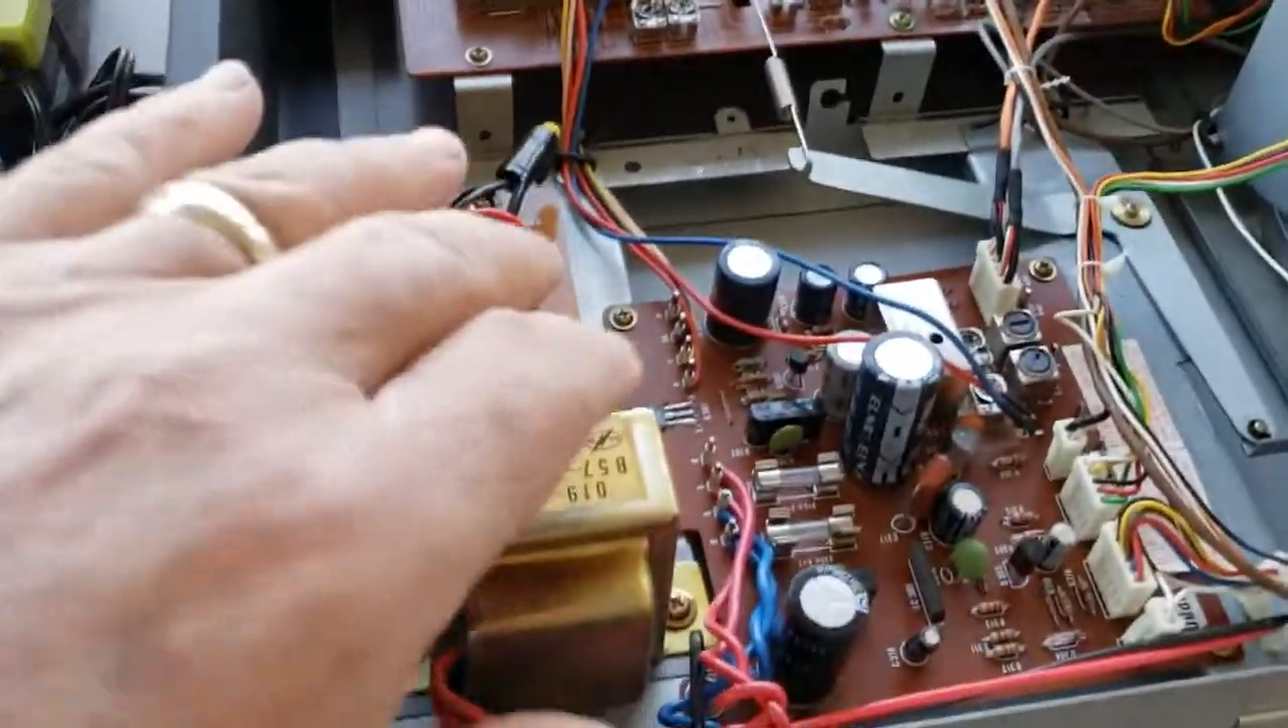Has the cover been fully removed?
Yes.